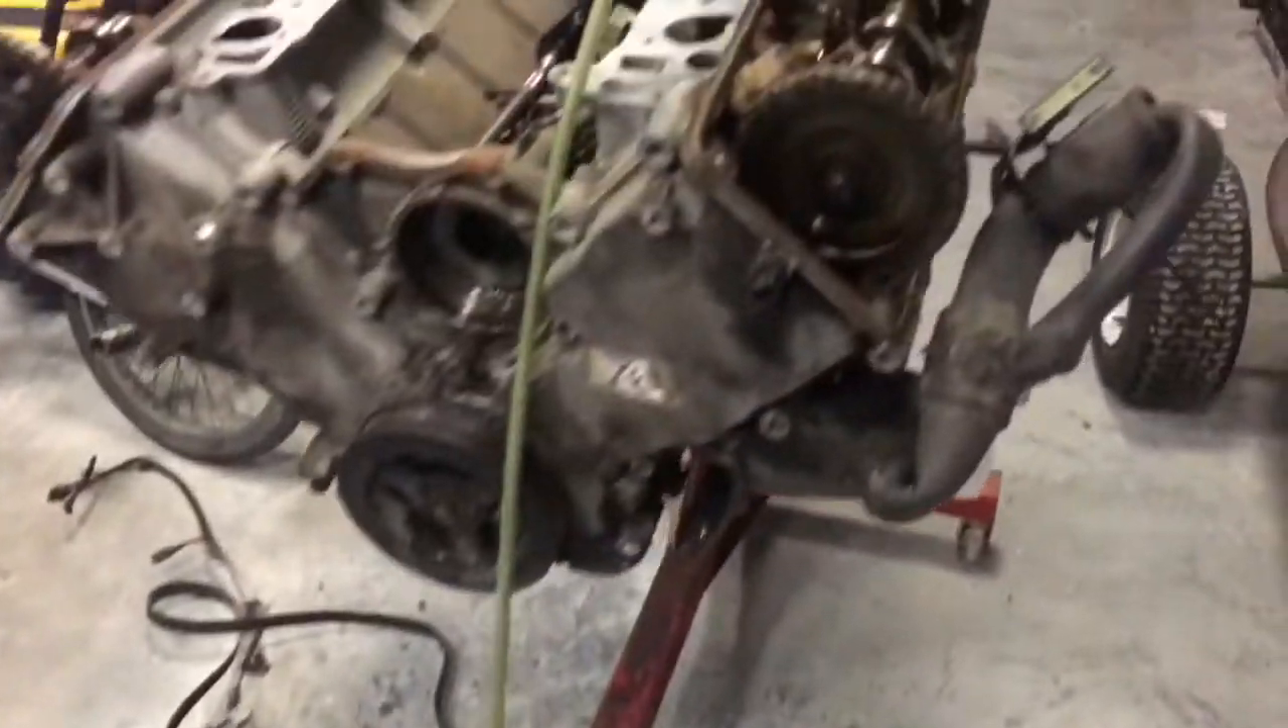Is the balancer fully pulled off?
No.